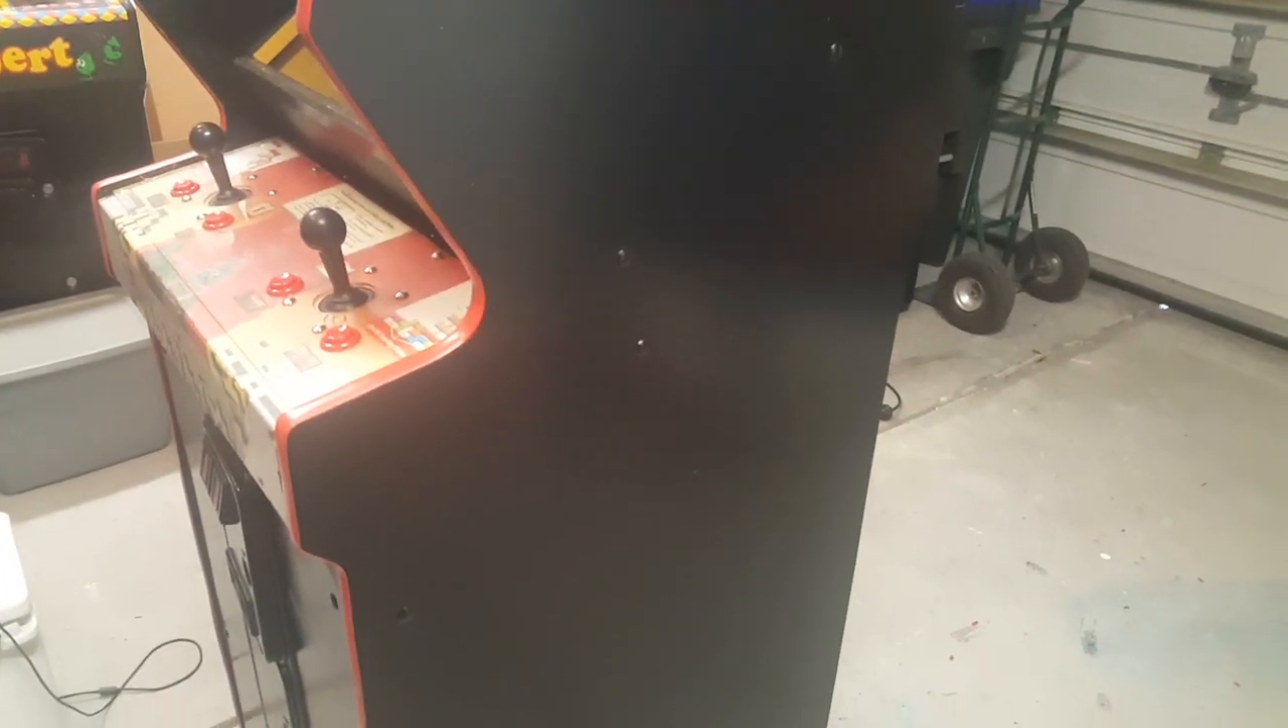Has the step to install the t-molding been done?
Yes.